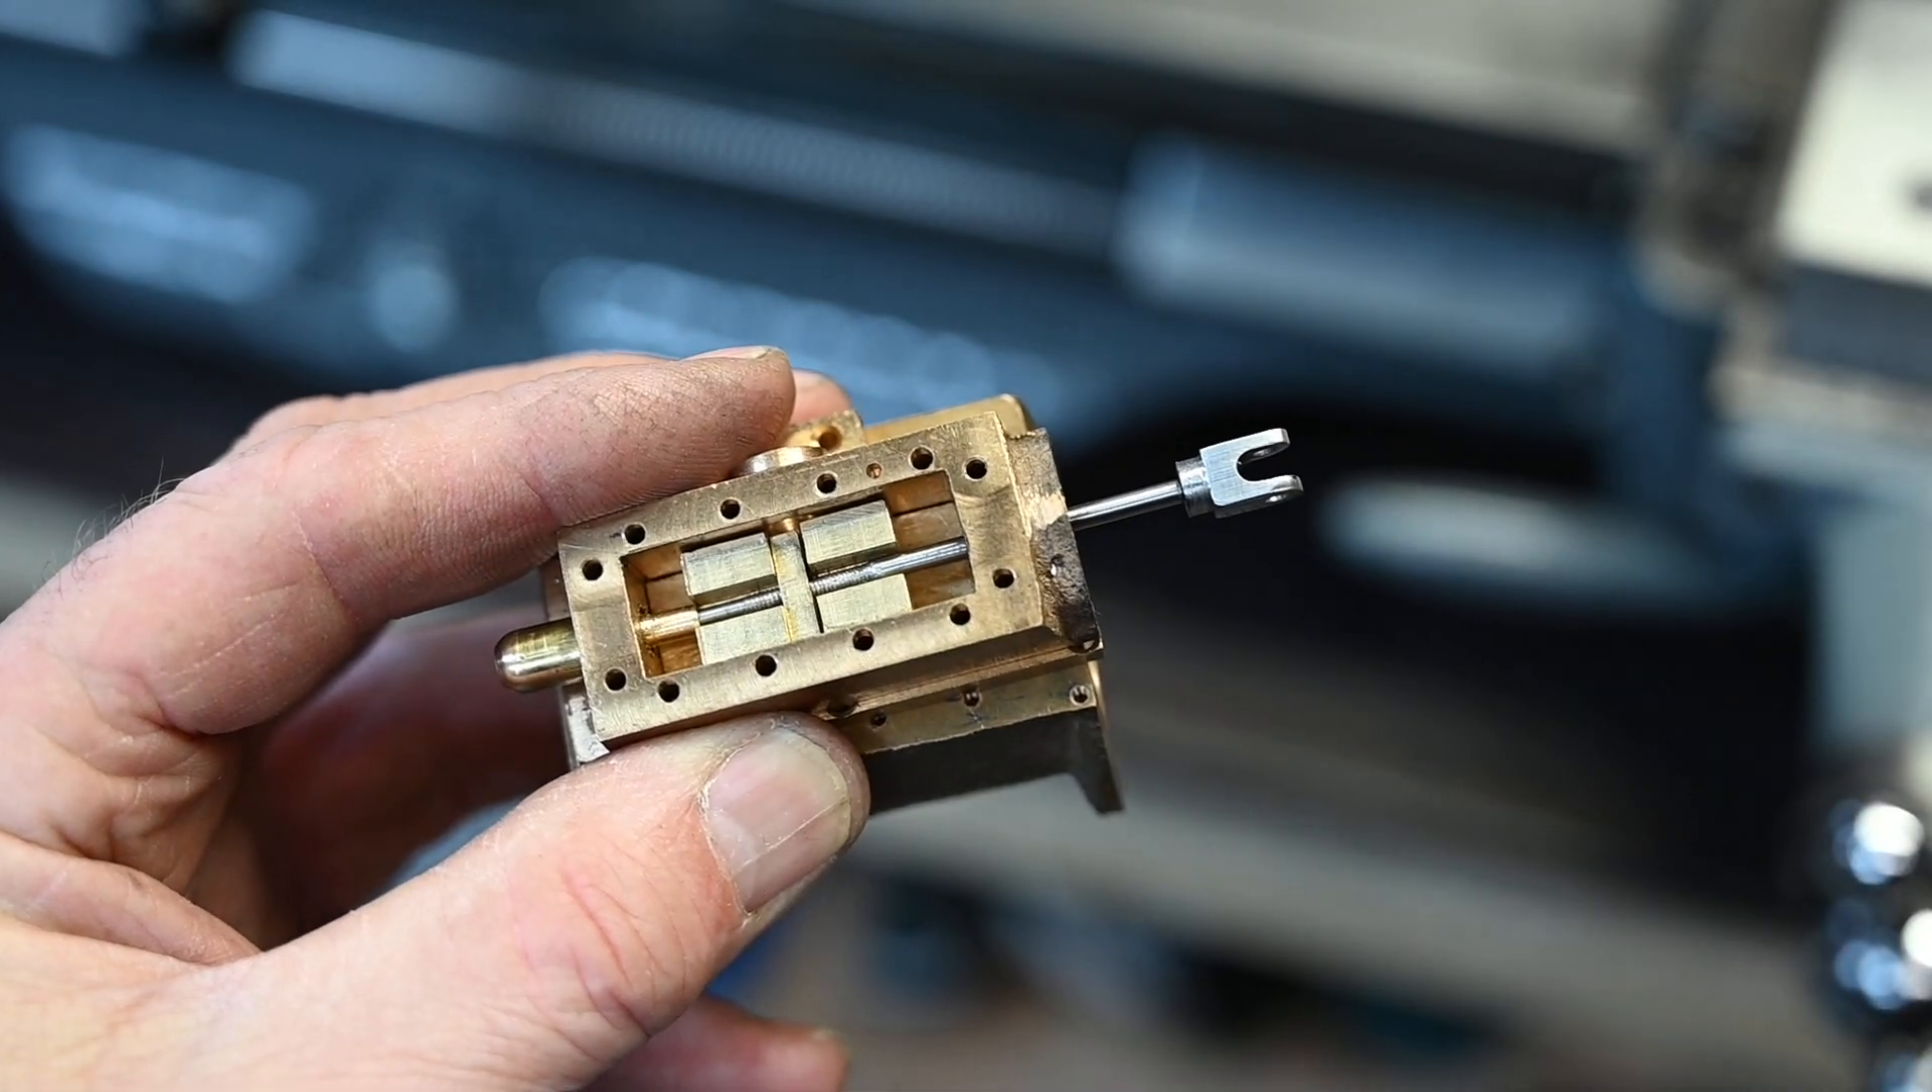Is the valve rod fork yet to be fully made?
No.